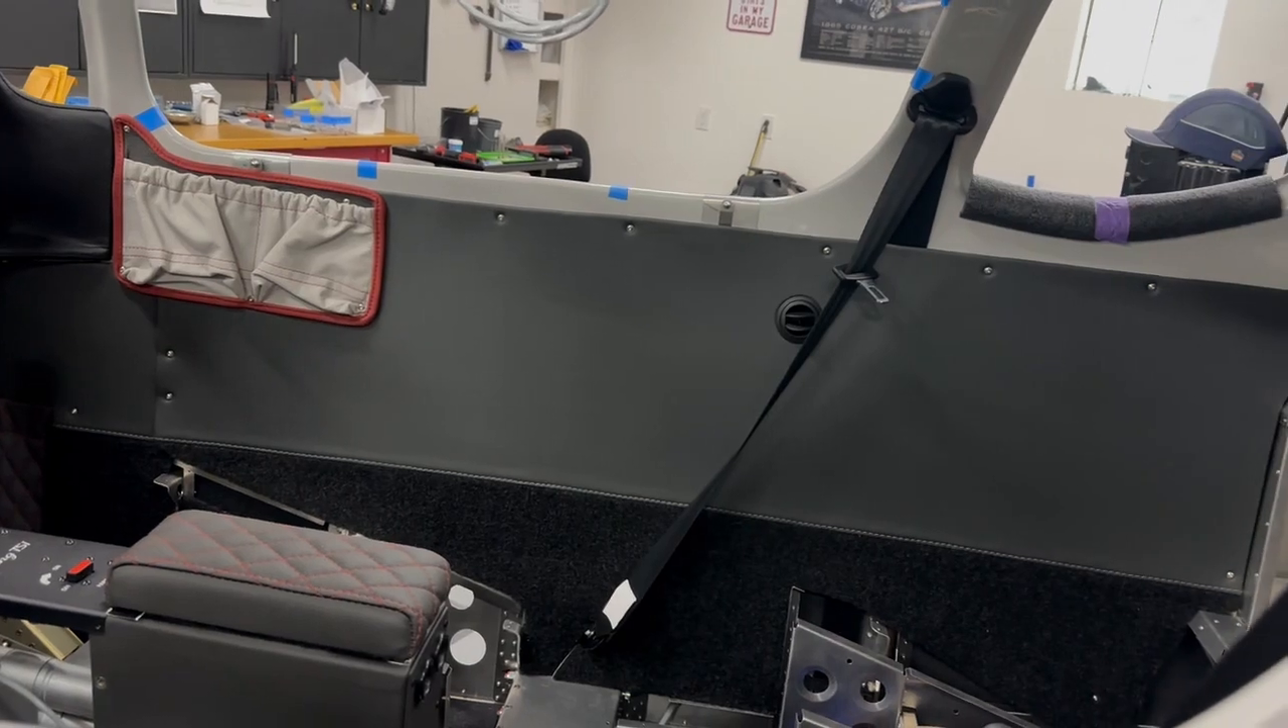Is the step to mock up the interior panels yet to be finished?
No.